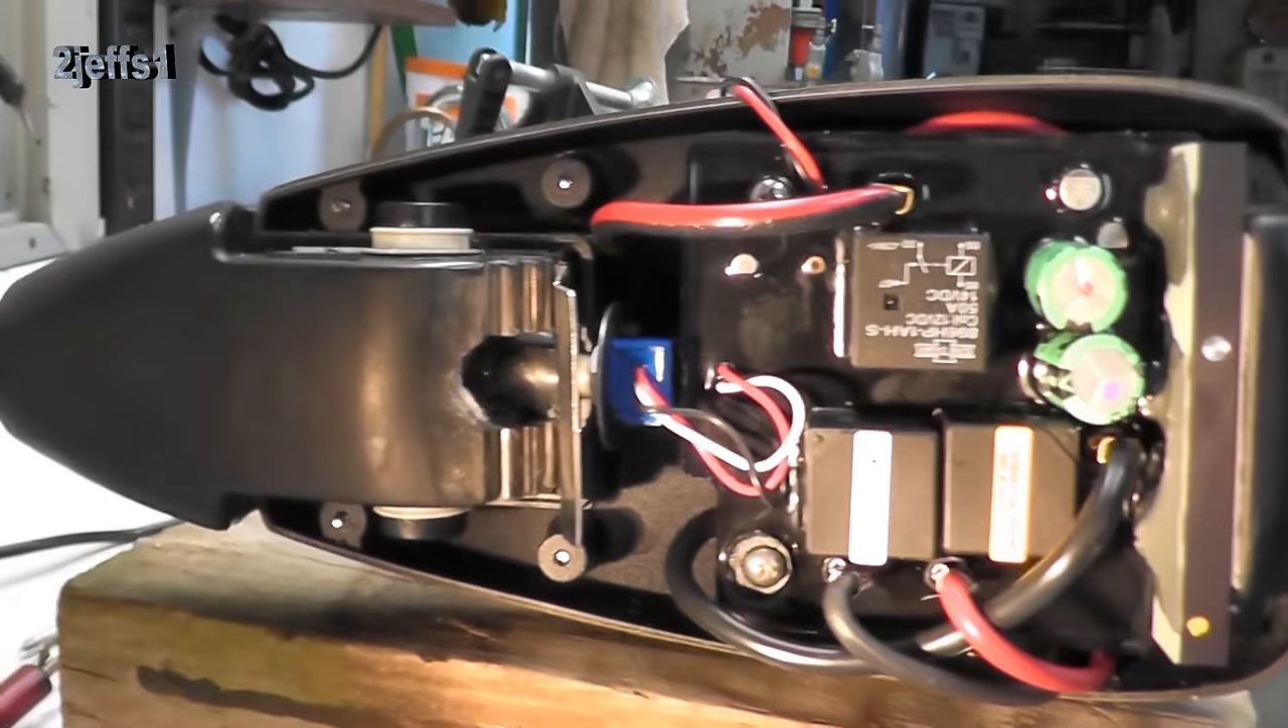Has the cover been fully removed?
Yes.